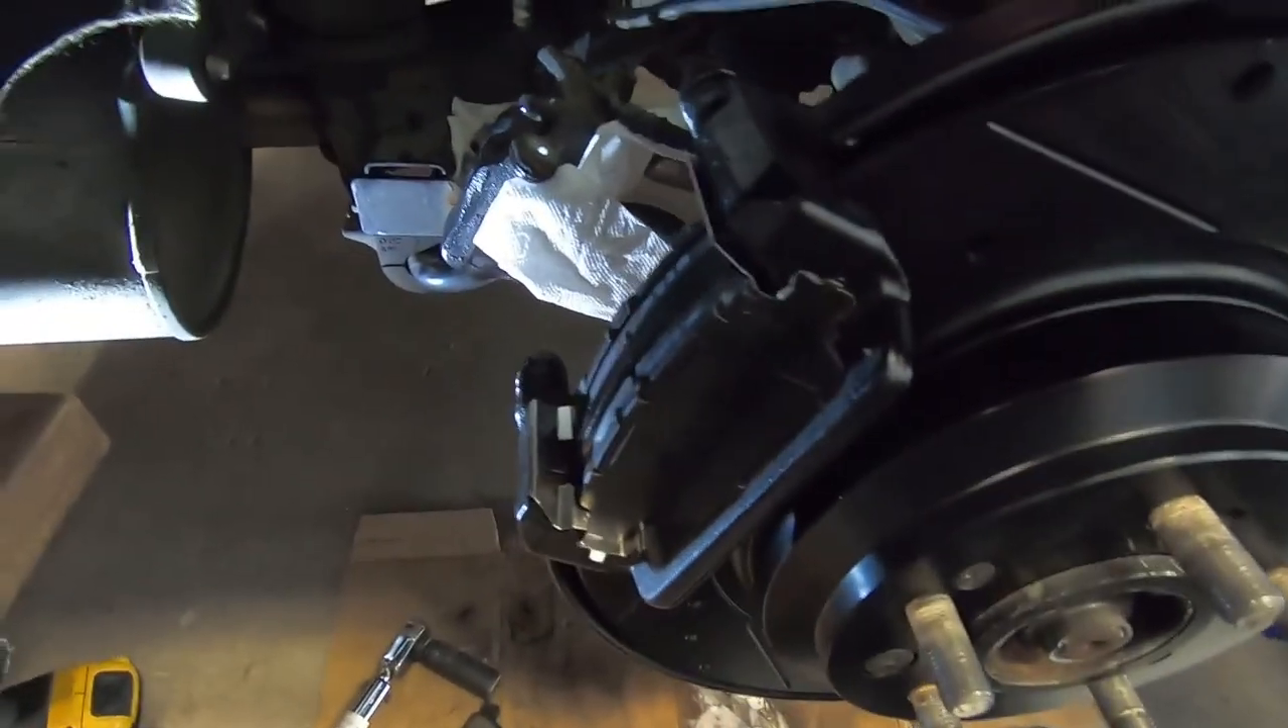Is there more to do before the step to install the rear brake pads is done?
No.